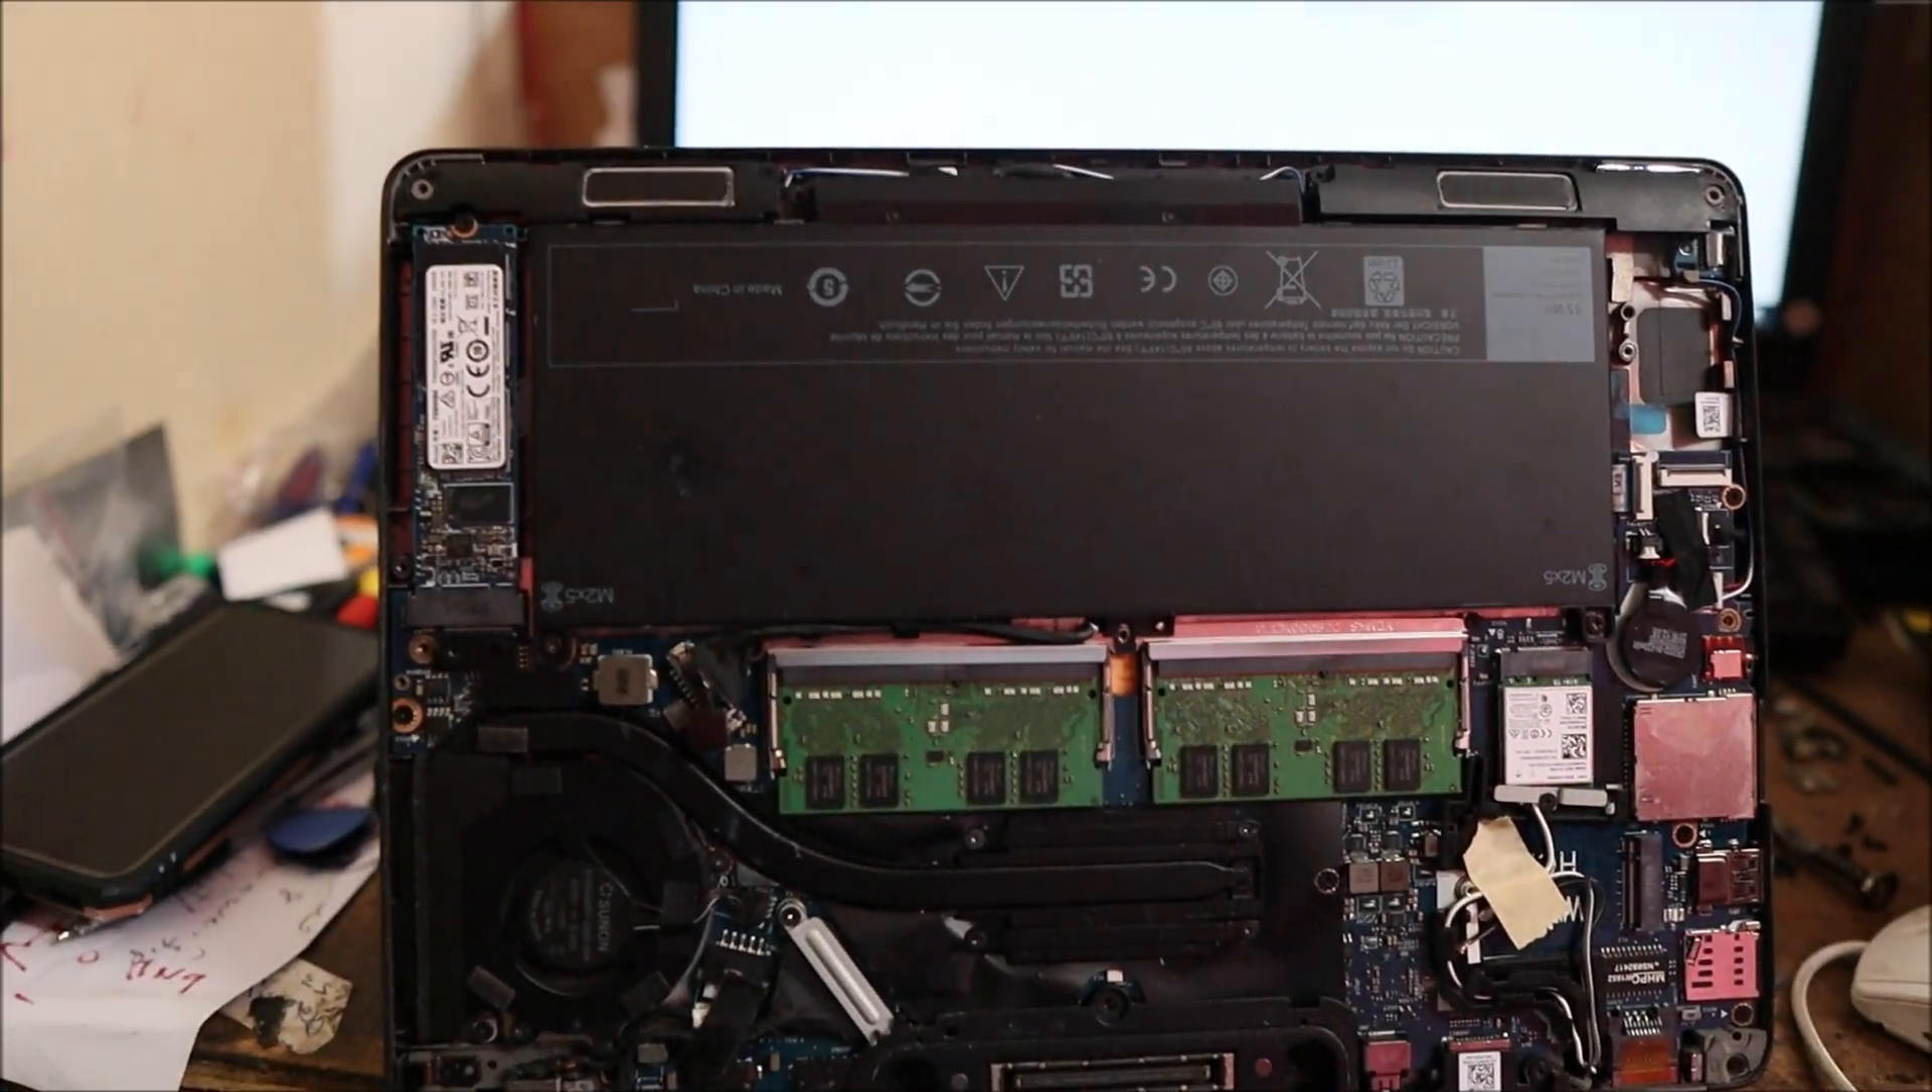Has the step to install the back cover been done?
No.